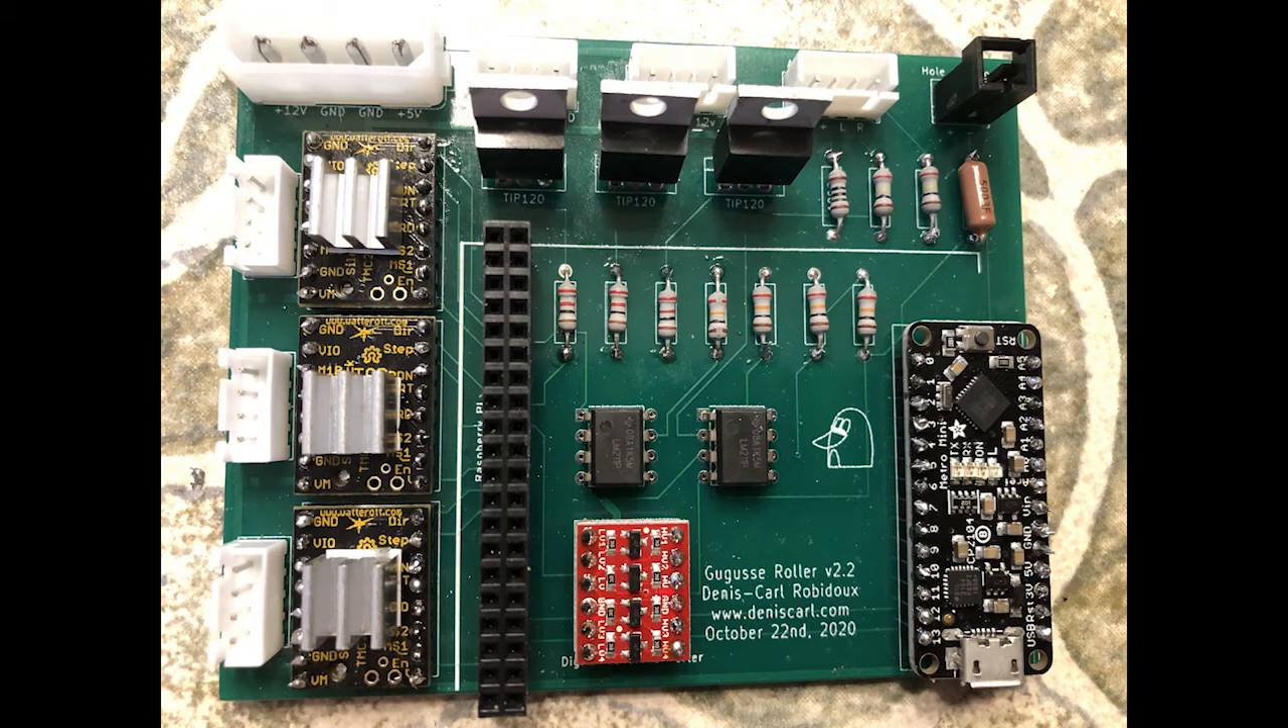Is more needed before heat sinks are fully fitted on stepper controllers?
No.